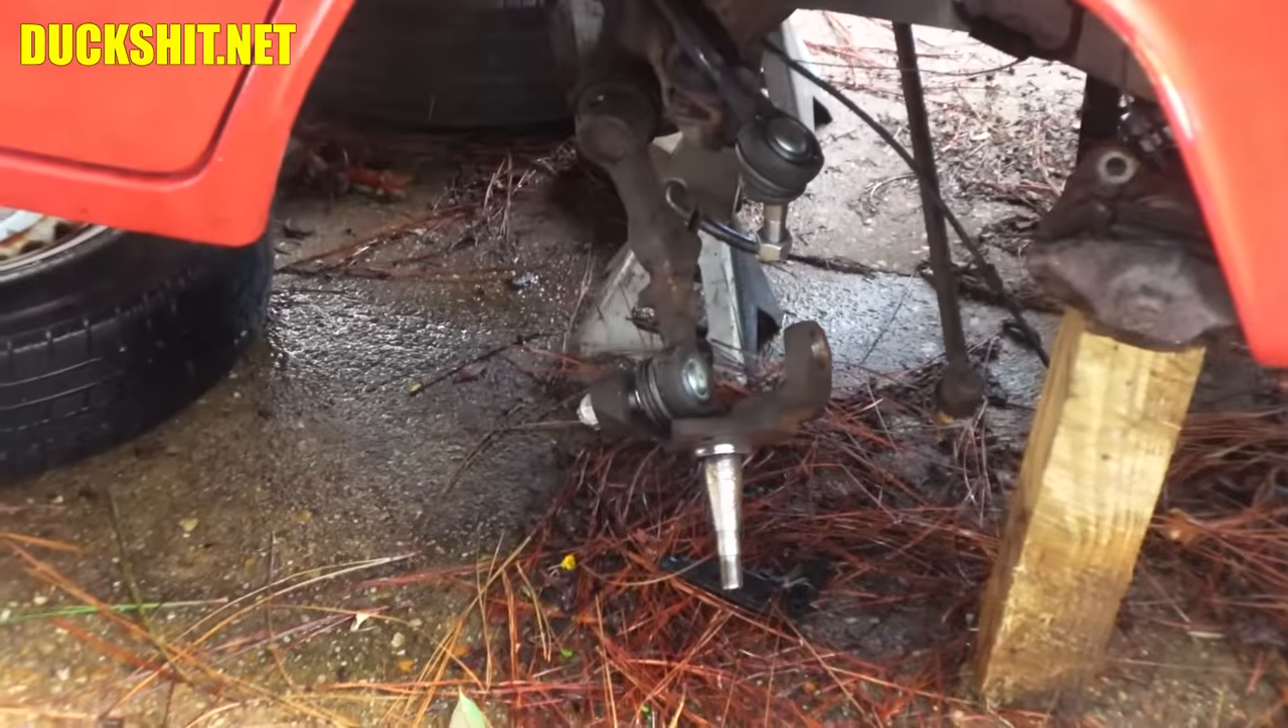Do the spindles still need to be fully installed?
Yes.